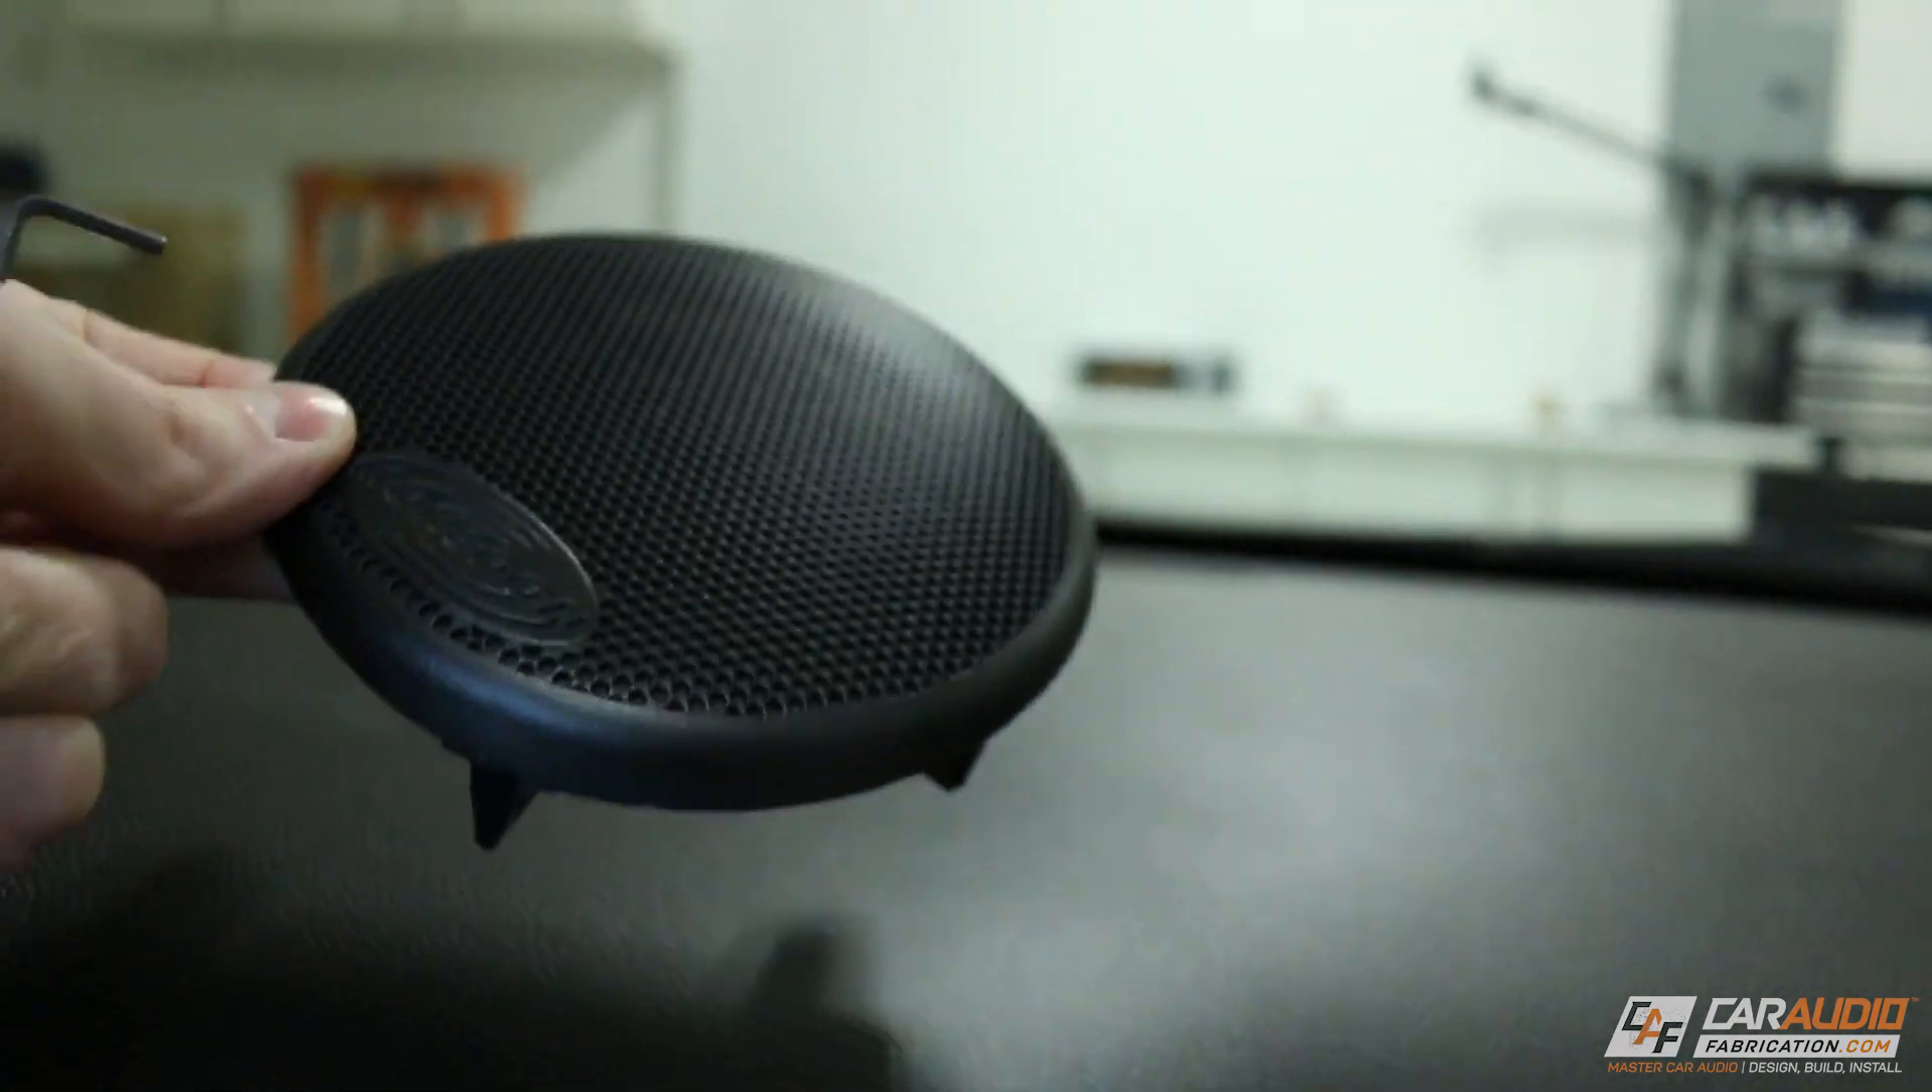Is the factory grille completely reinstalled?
No.